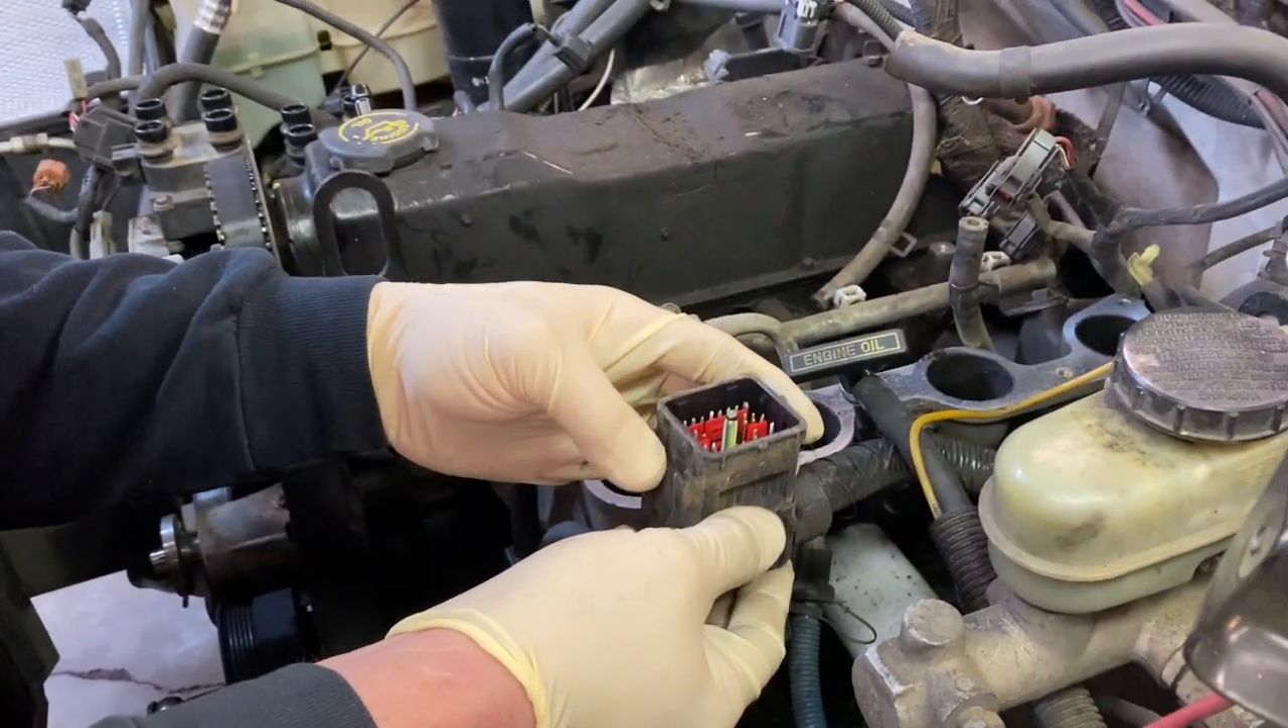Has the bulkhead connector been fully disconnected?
Yes.